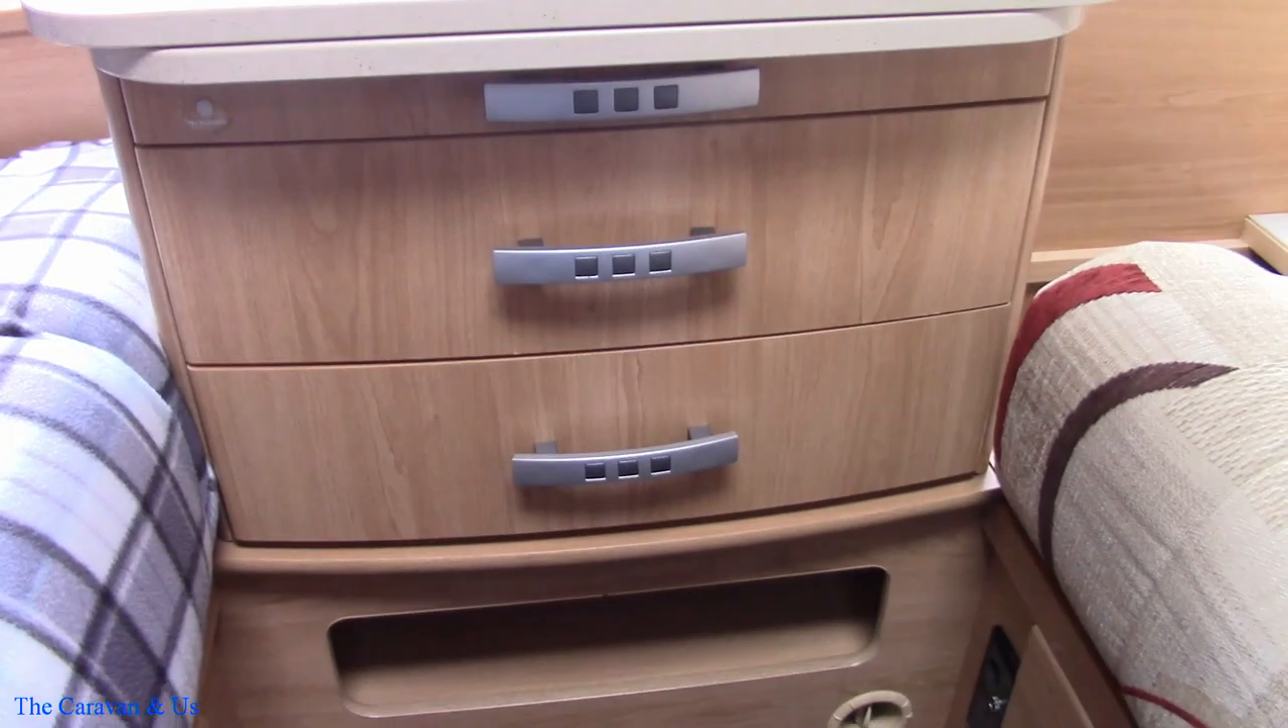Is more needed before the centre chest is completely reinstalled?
No.